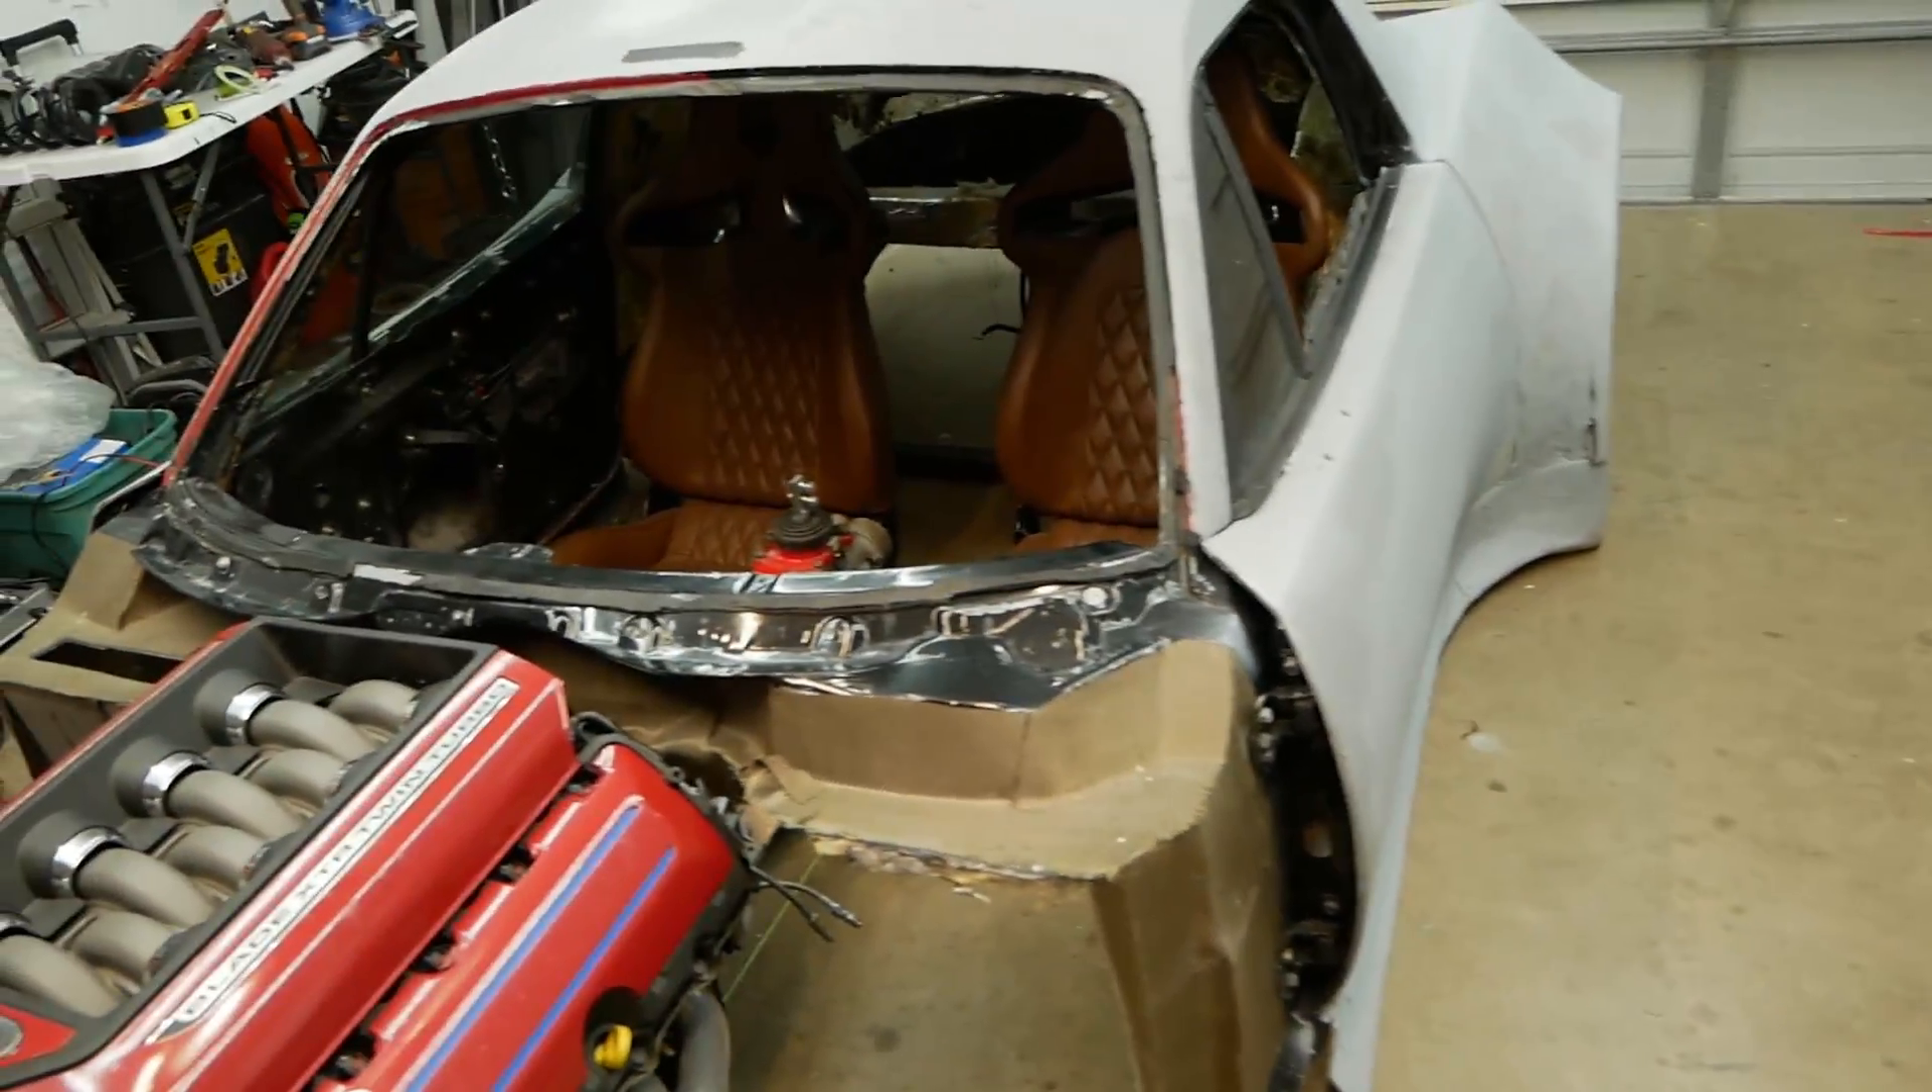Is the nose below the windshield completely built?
No.